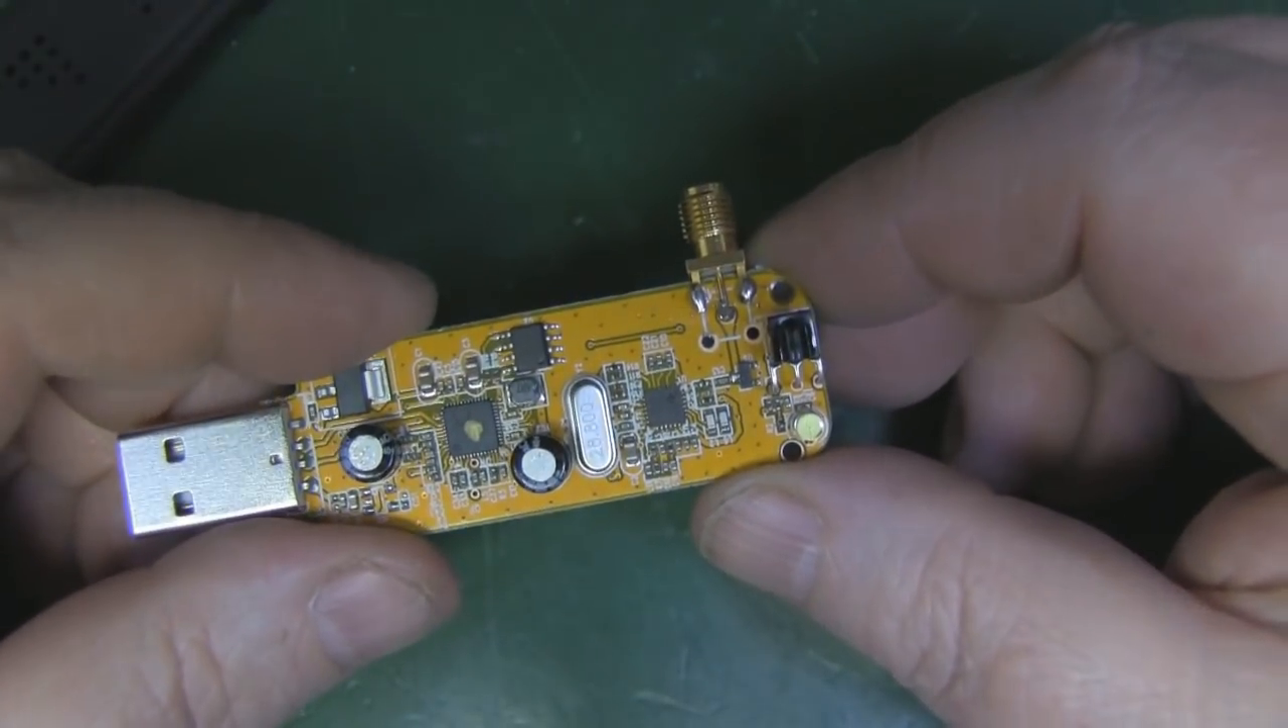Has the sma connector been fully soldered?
Yes.